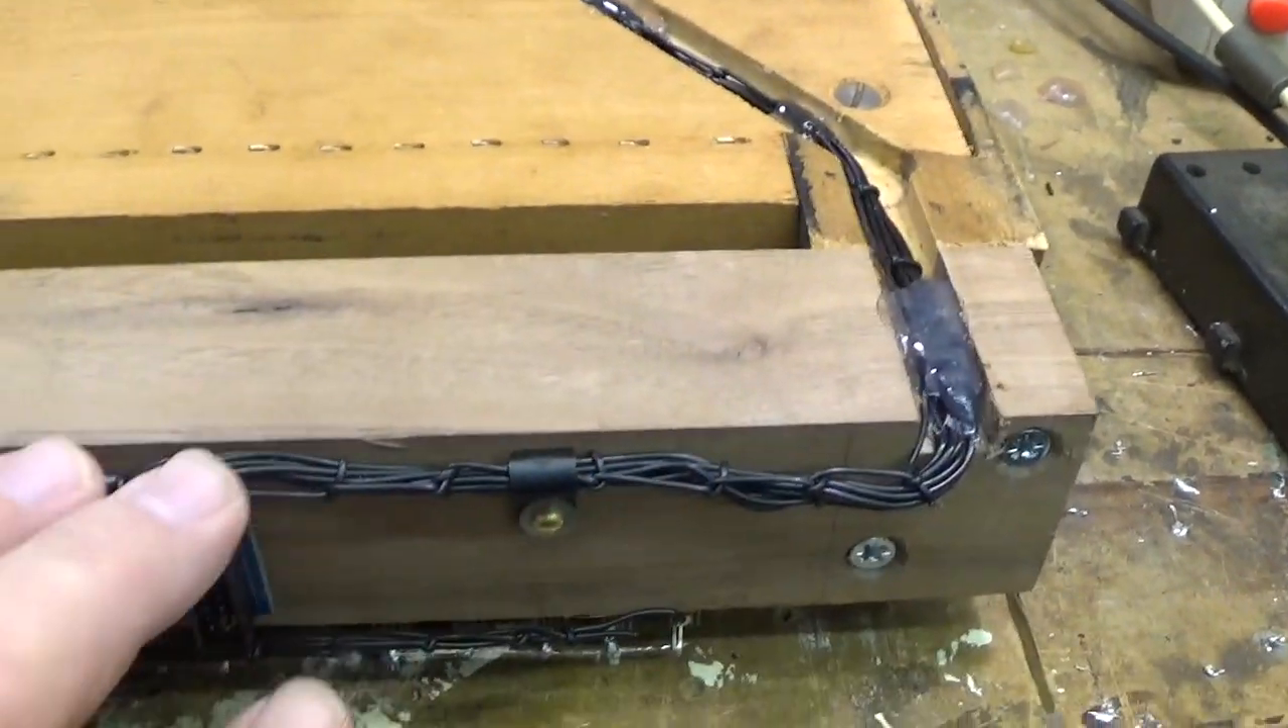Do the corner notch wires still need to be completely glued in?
No.